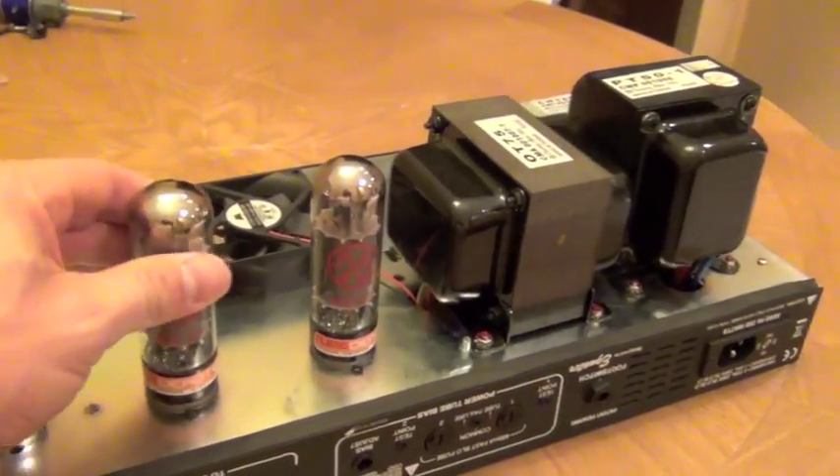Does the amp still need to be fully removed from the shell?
No.